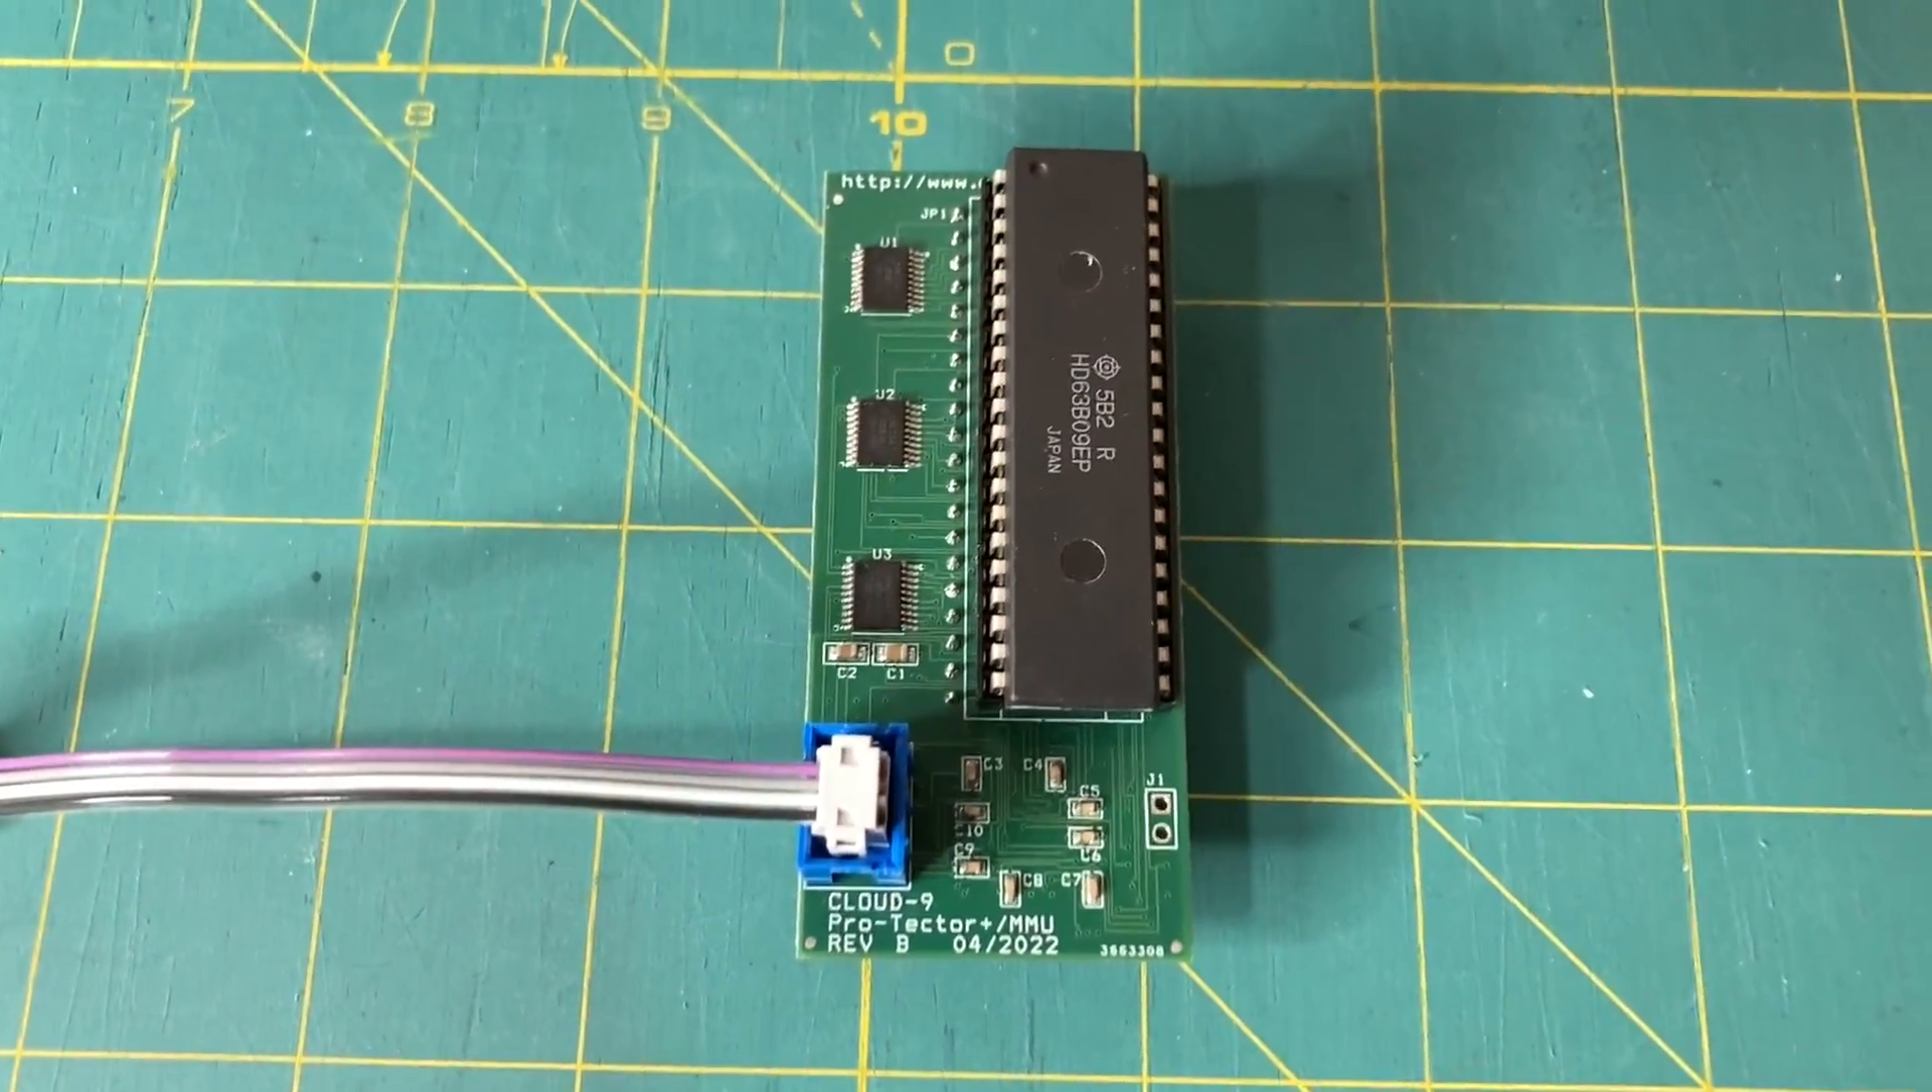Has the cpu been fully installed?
Yes.